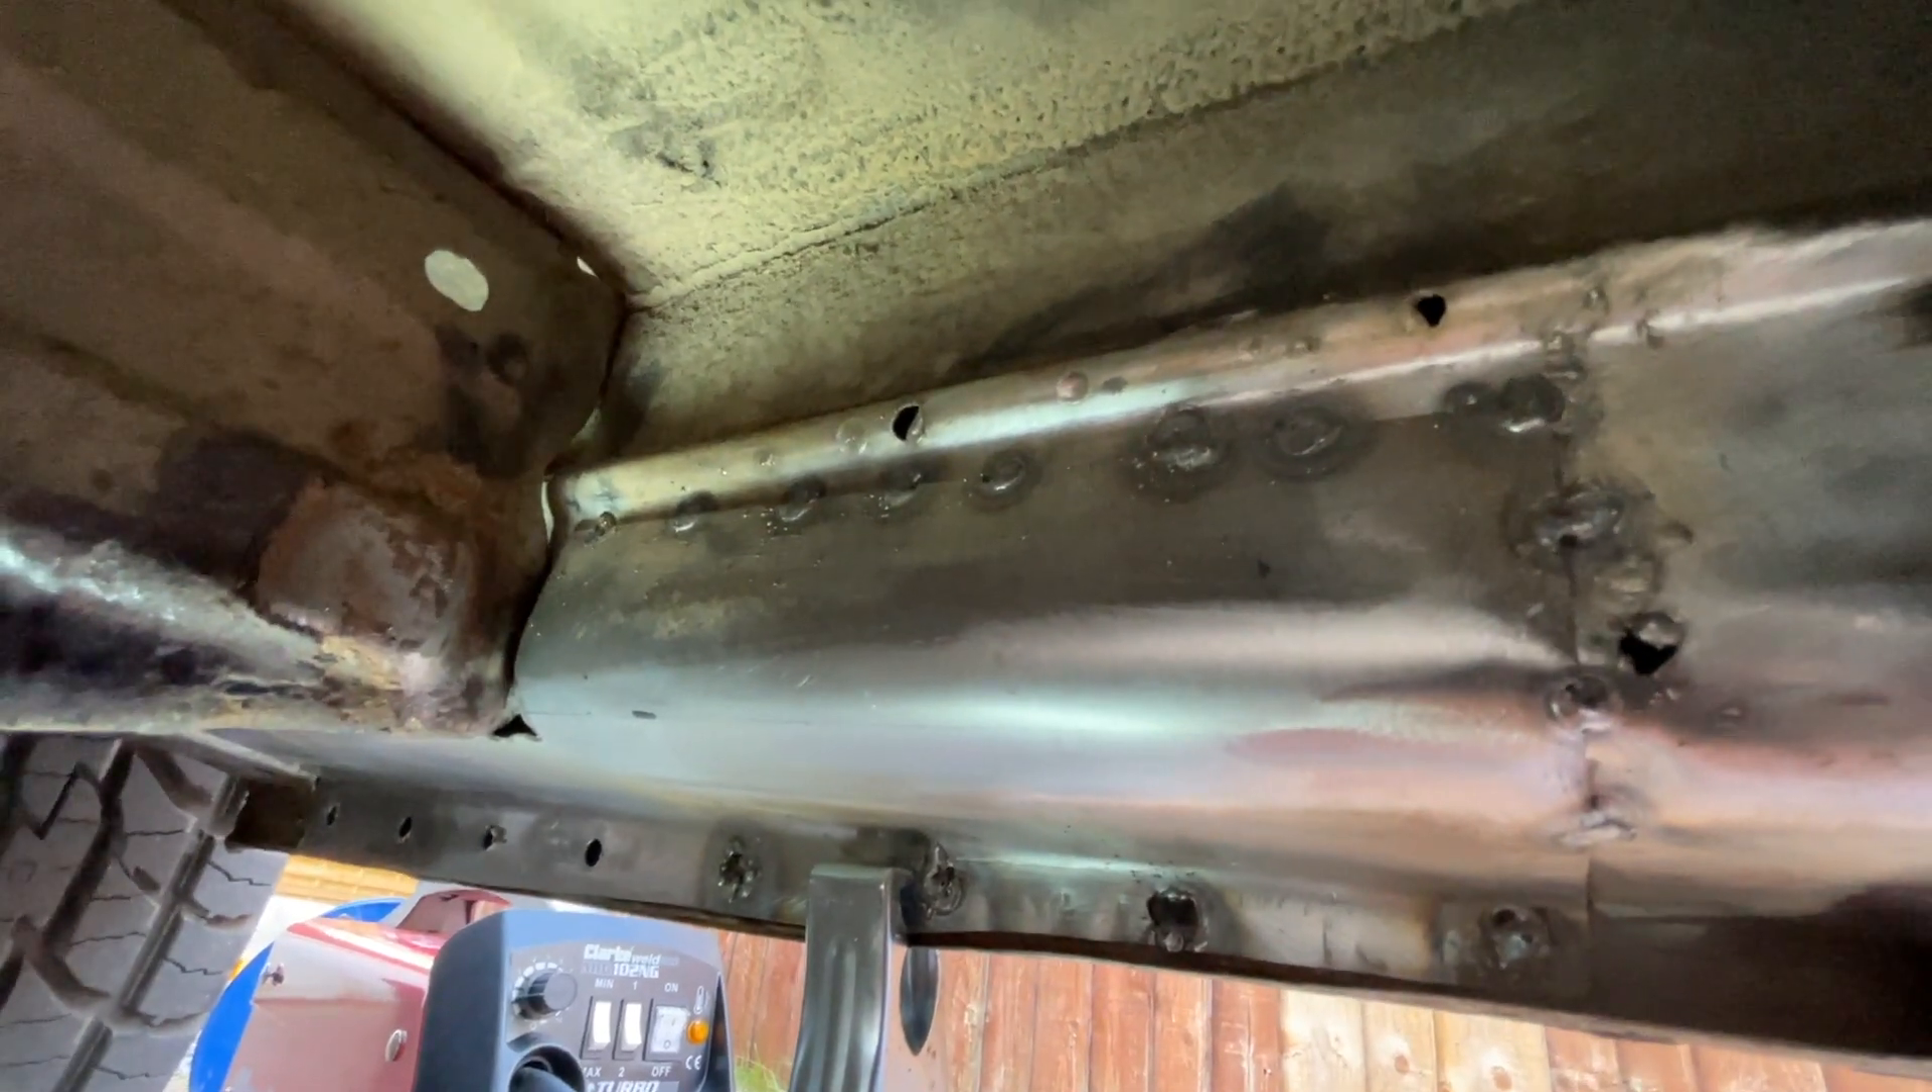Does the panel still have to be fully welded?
Yes.